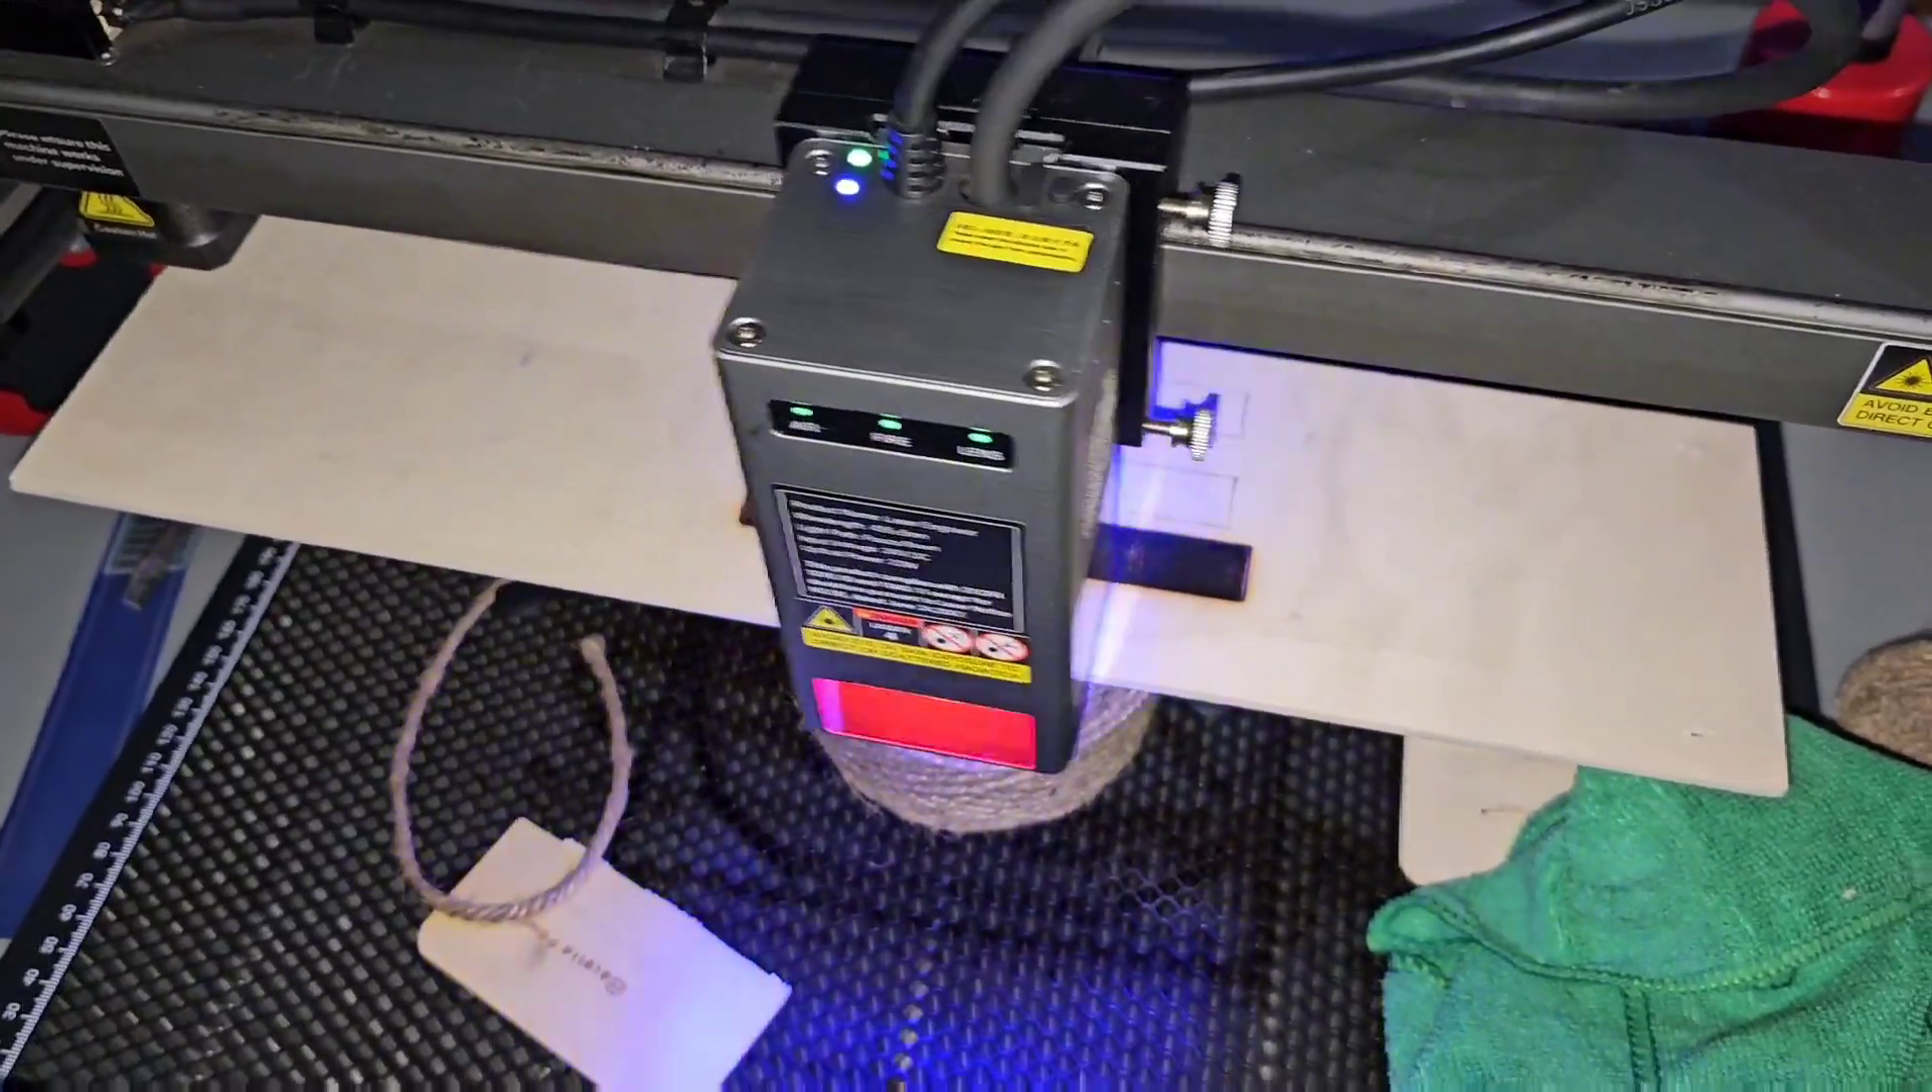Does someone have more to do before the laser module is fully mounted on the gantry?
No.